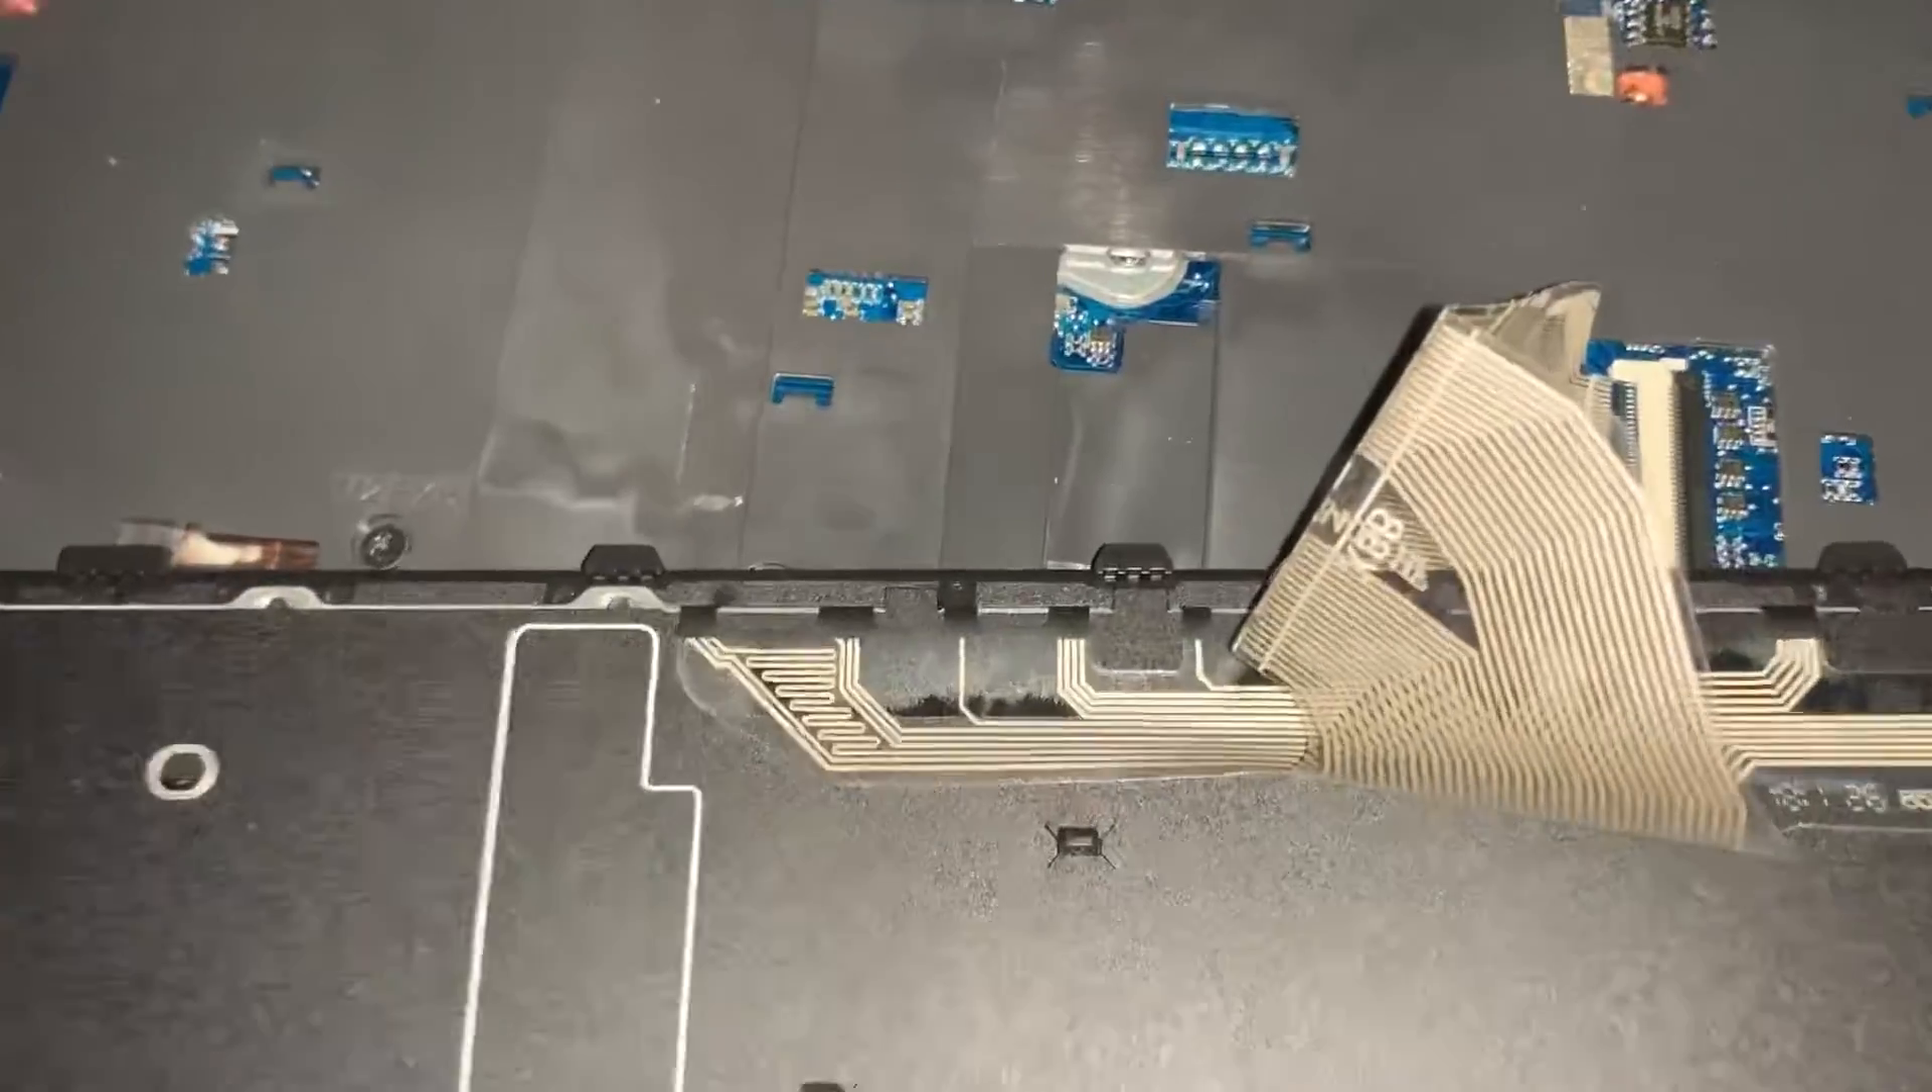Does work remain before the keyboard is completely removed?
Yes.